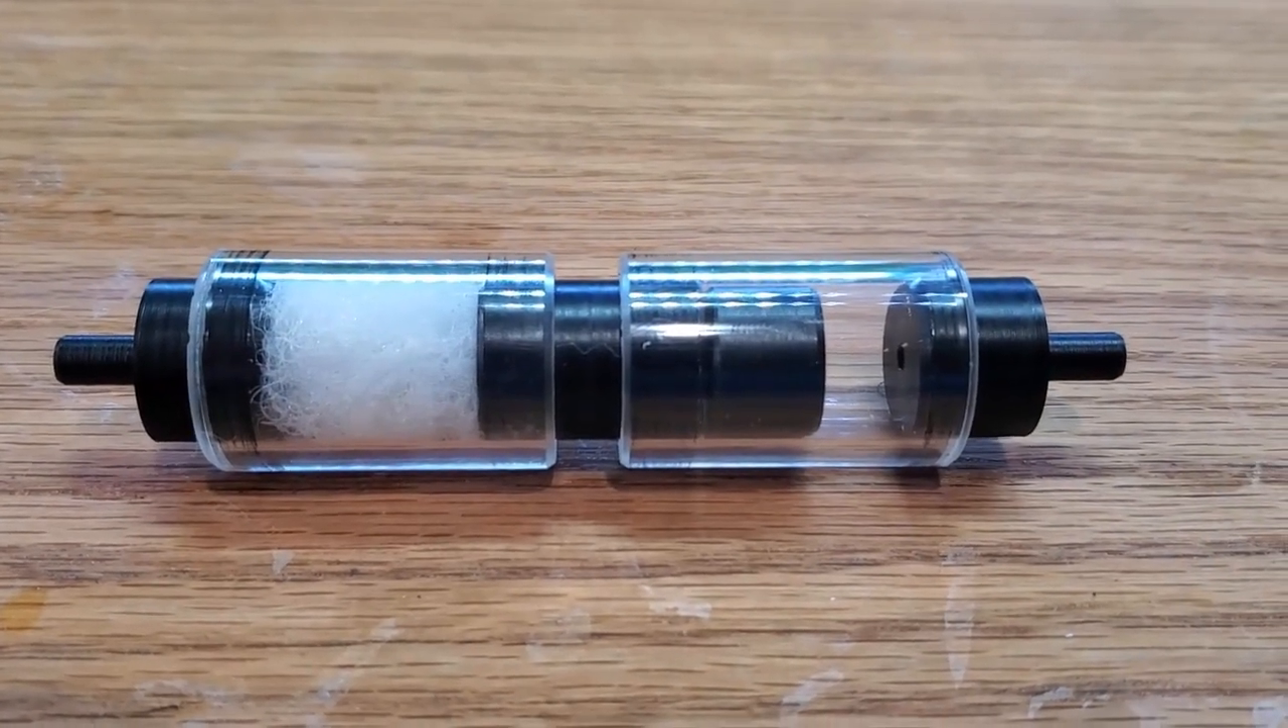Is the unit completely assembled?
Yes.